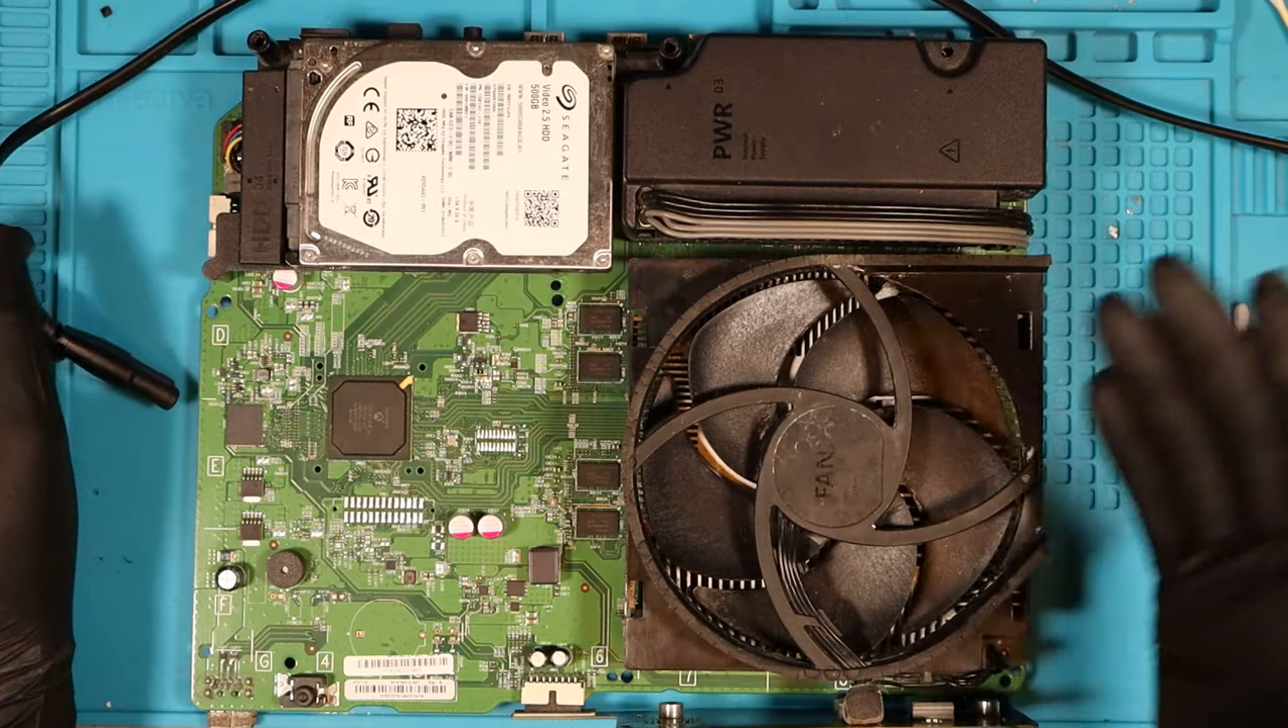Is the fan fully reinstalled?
Yes.